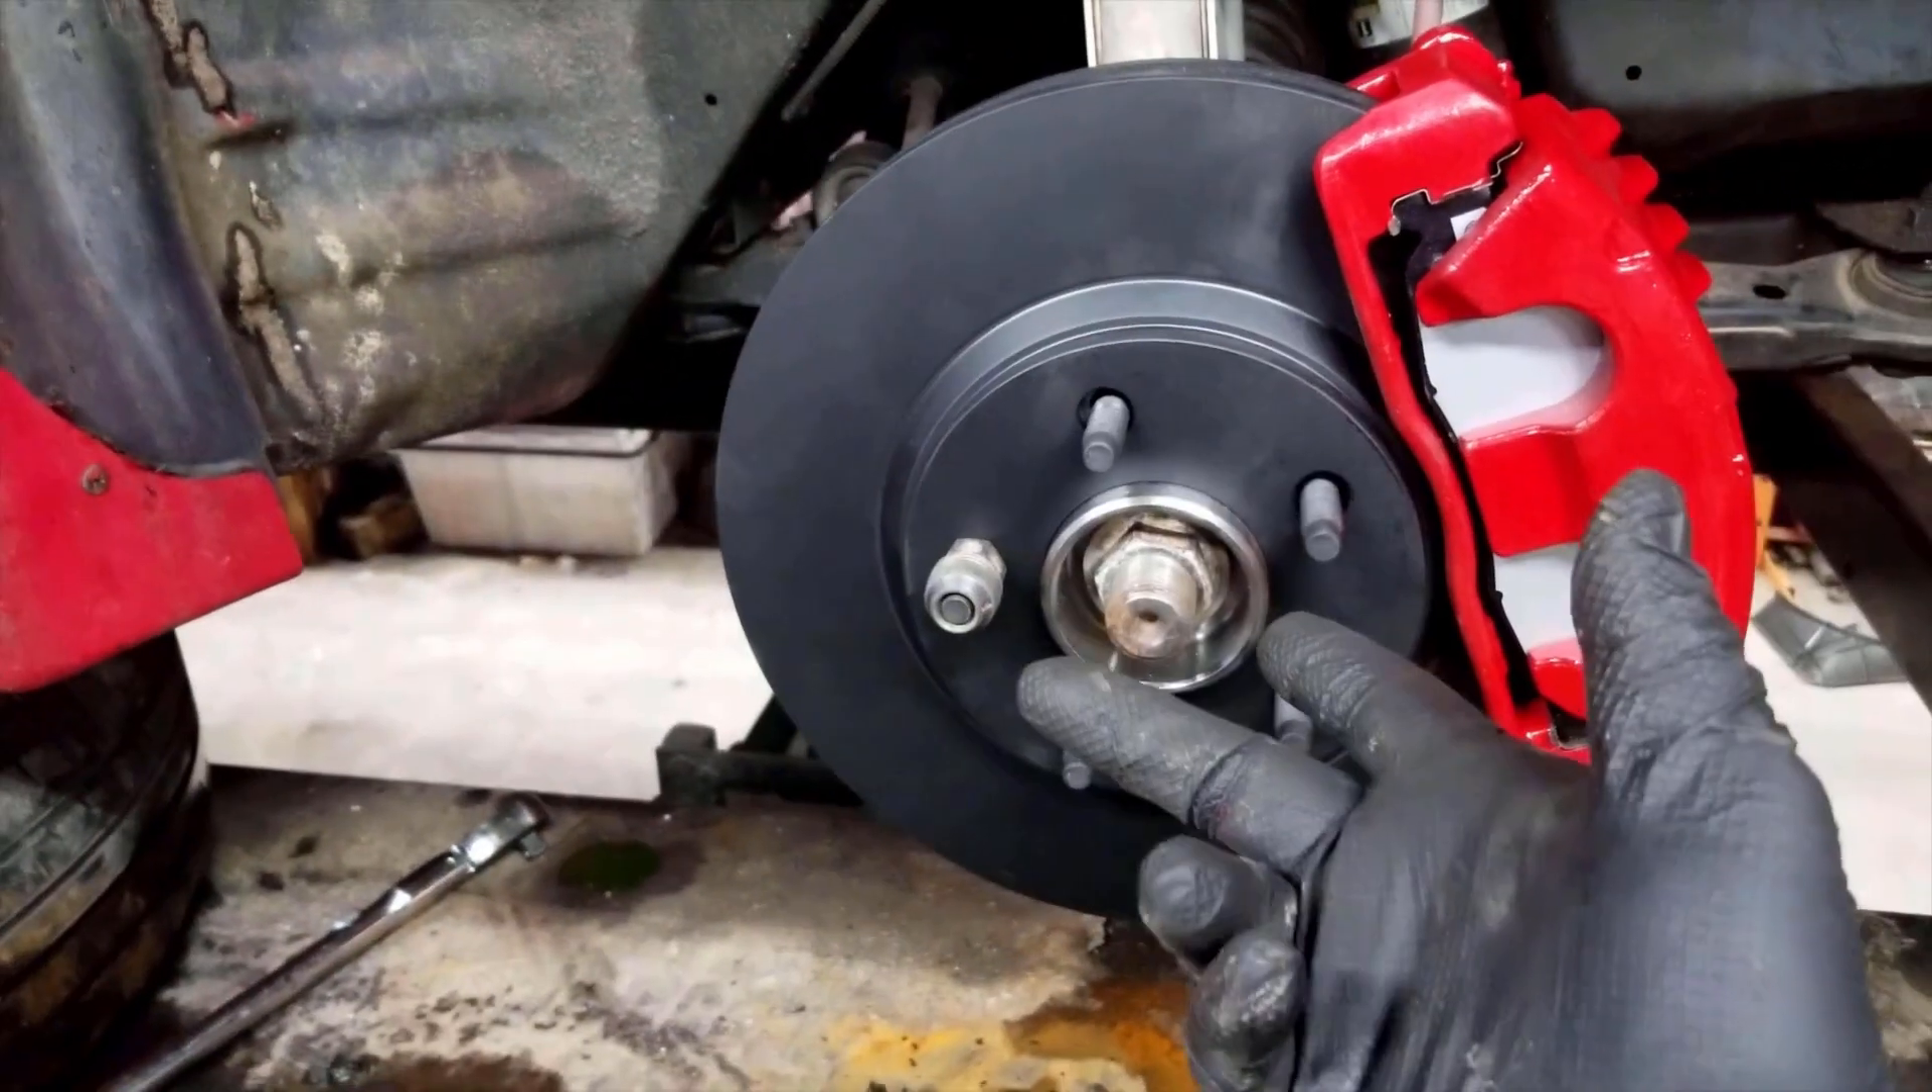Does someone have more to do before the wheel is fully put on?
Yes.